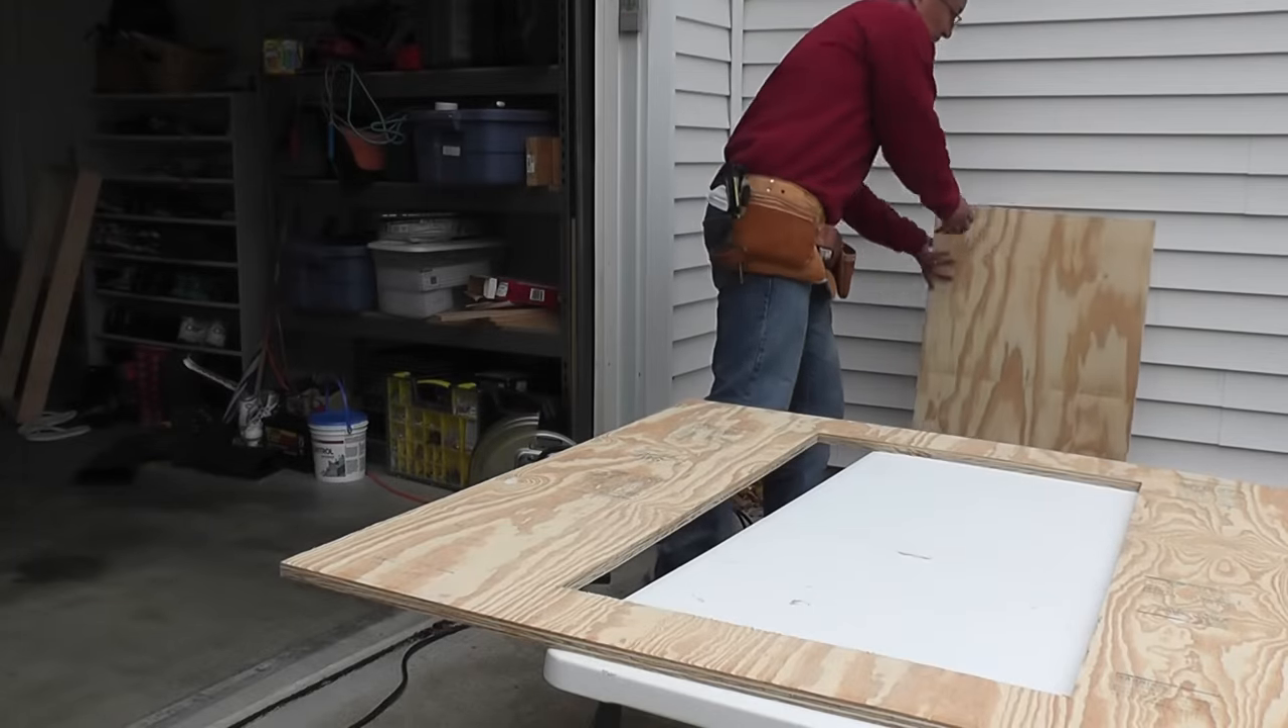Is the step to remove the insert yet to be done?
No.